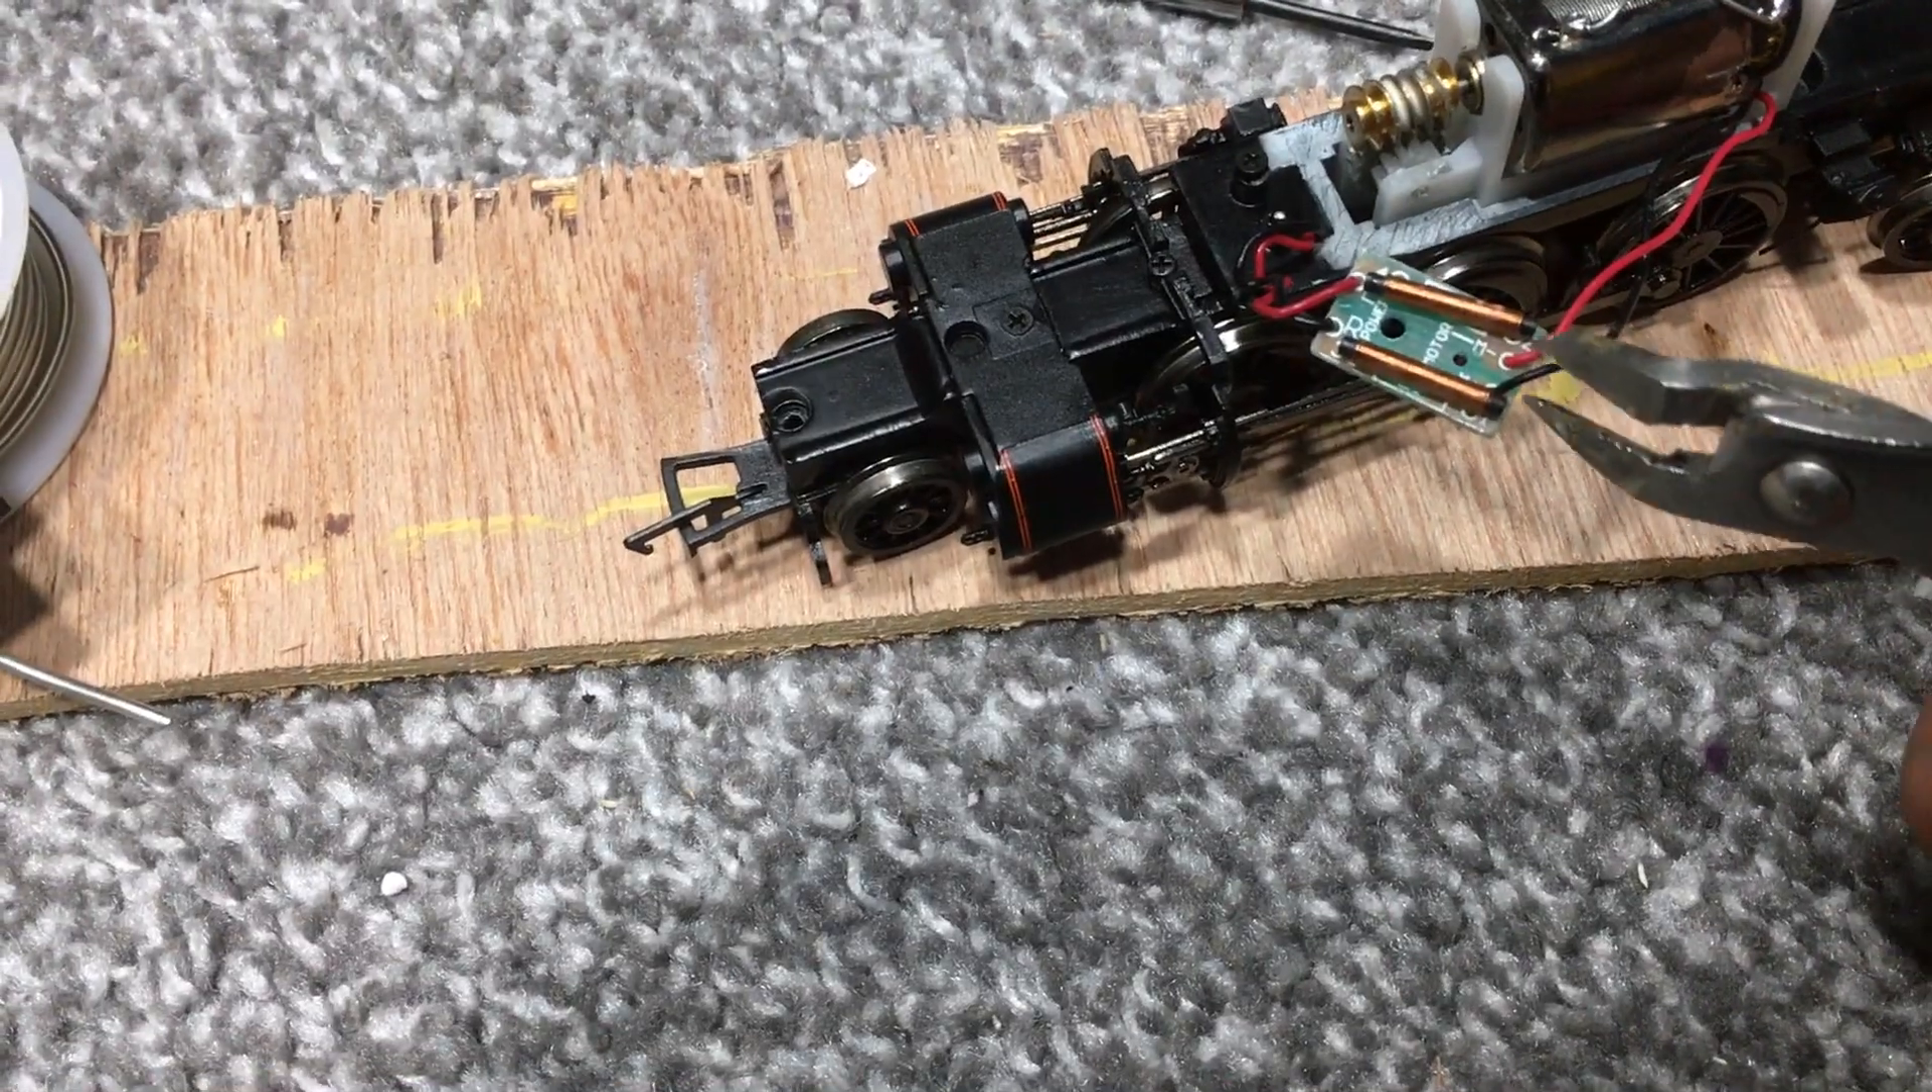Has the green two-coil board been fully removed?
No.